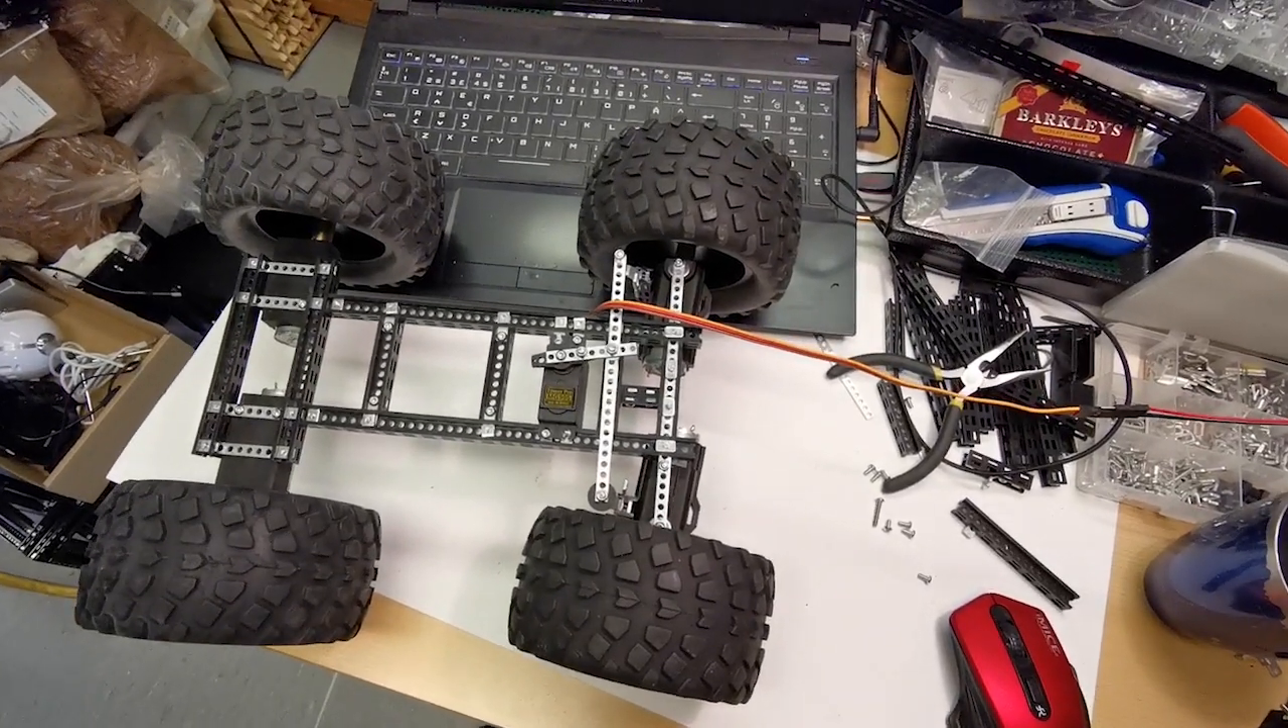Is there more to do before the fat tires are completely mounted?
No.